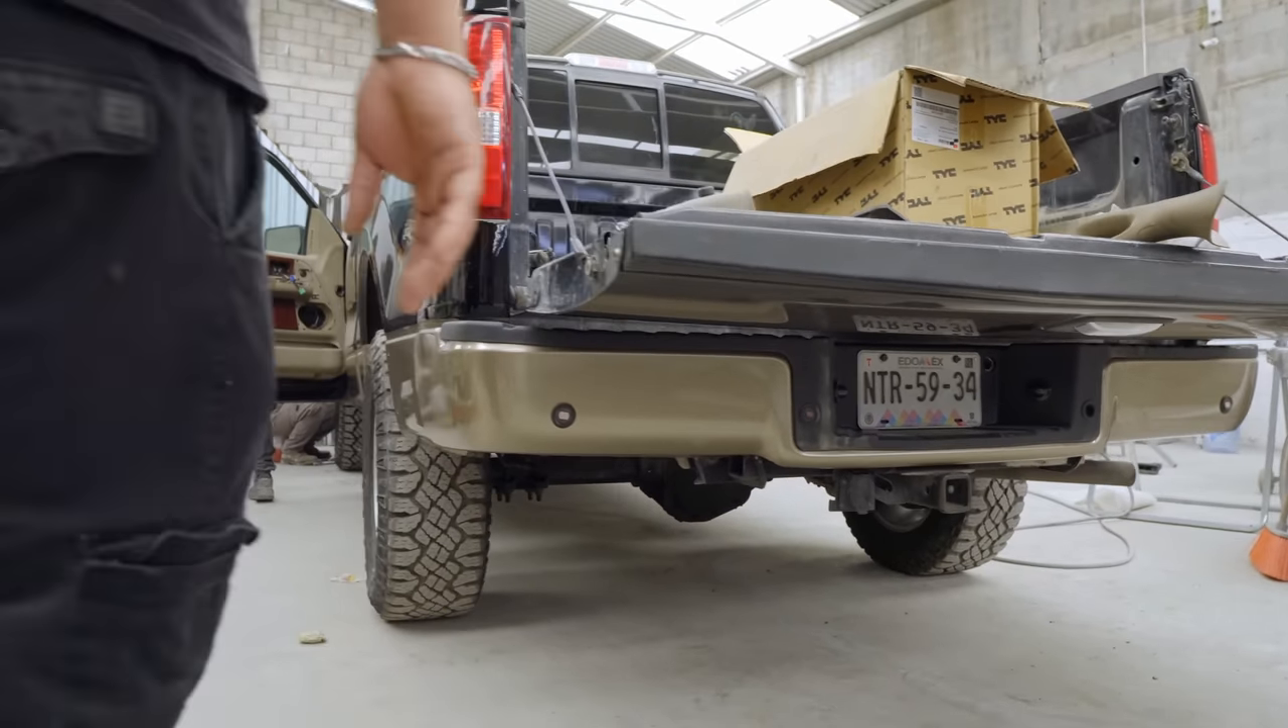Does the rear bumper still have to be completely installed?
No.